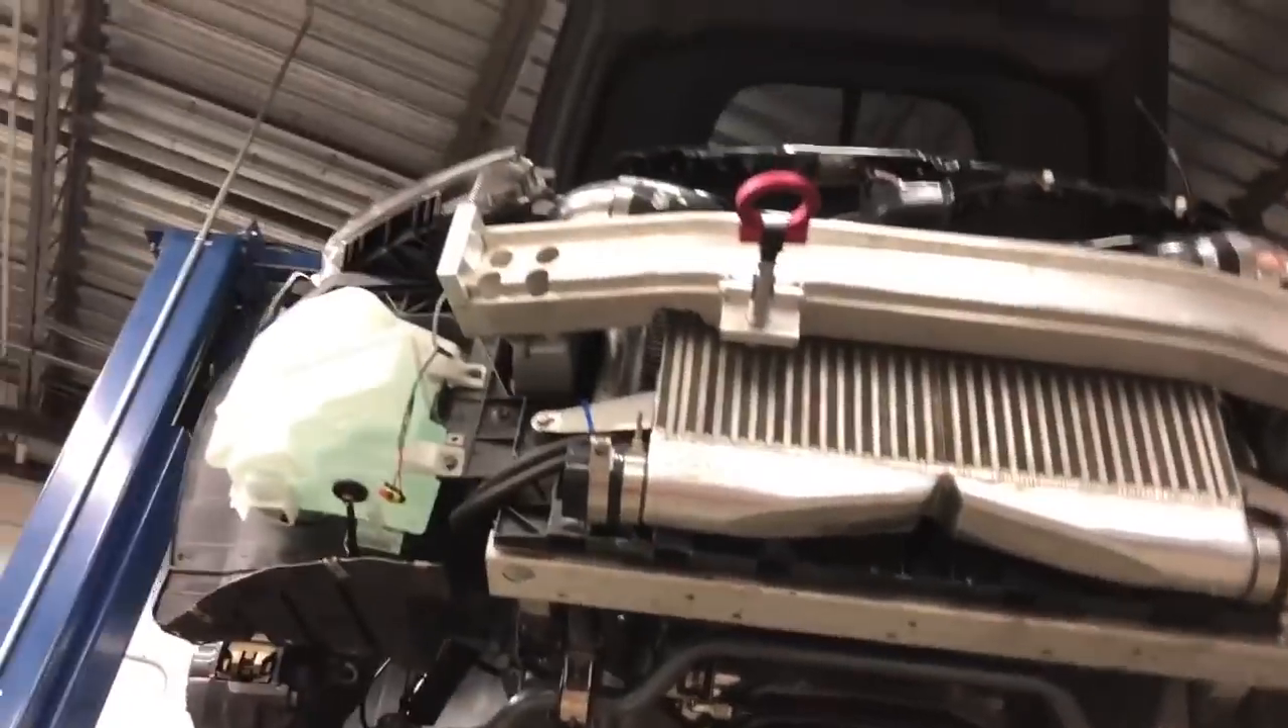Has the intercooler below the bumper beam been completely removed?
No.